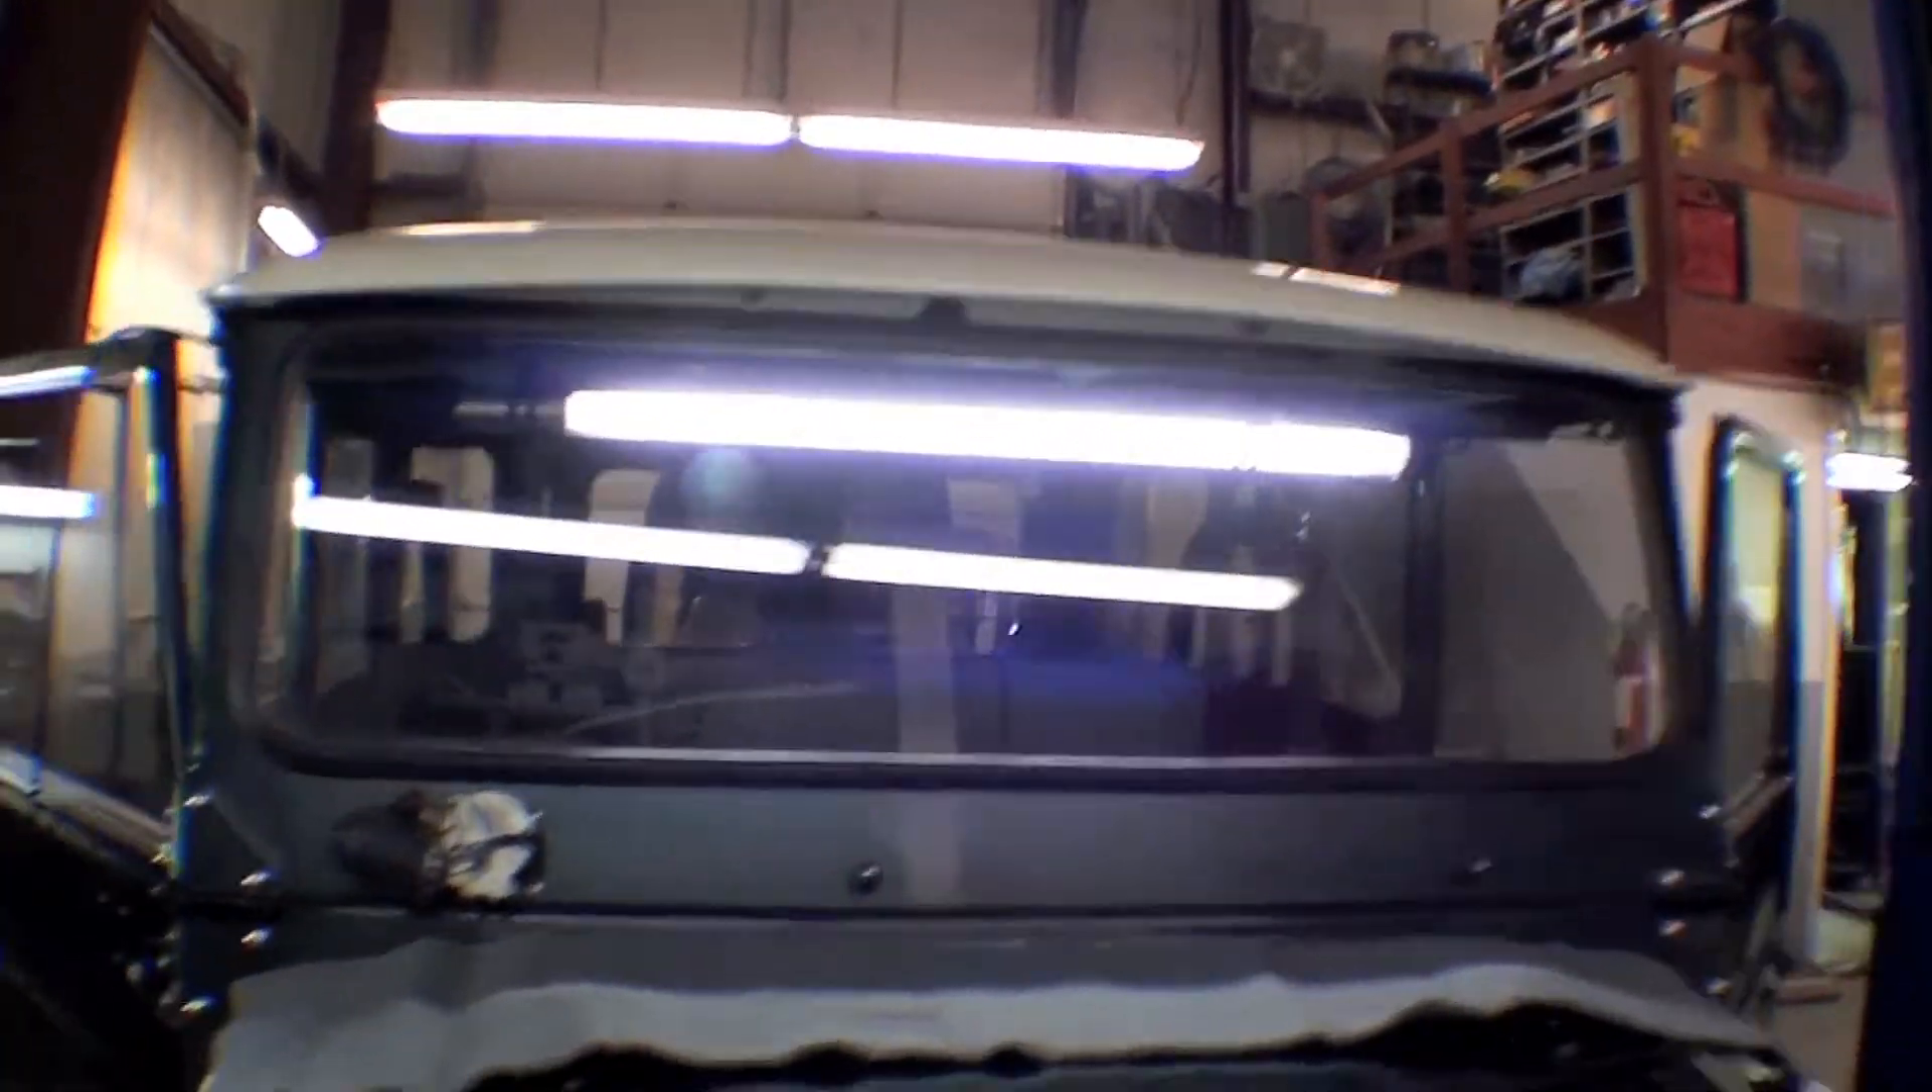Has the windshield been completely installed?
Yes.